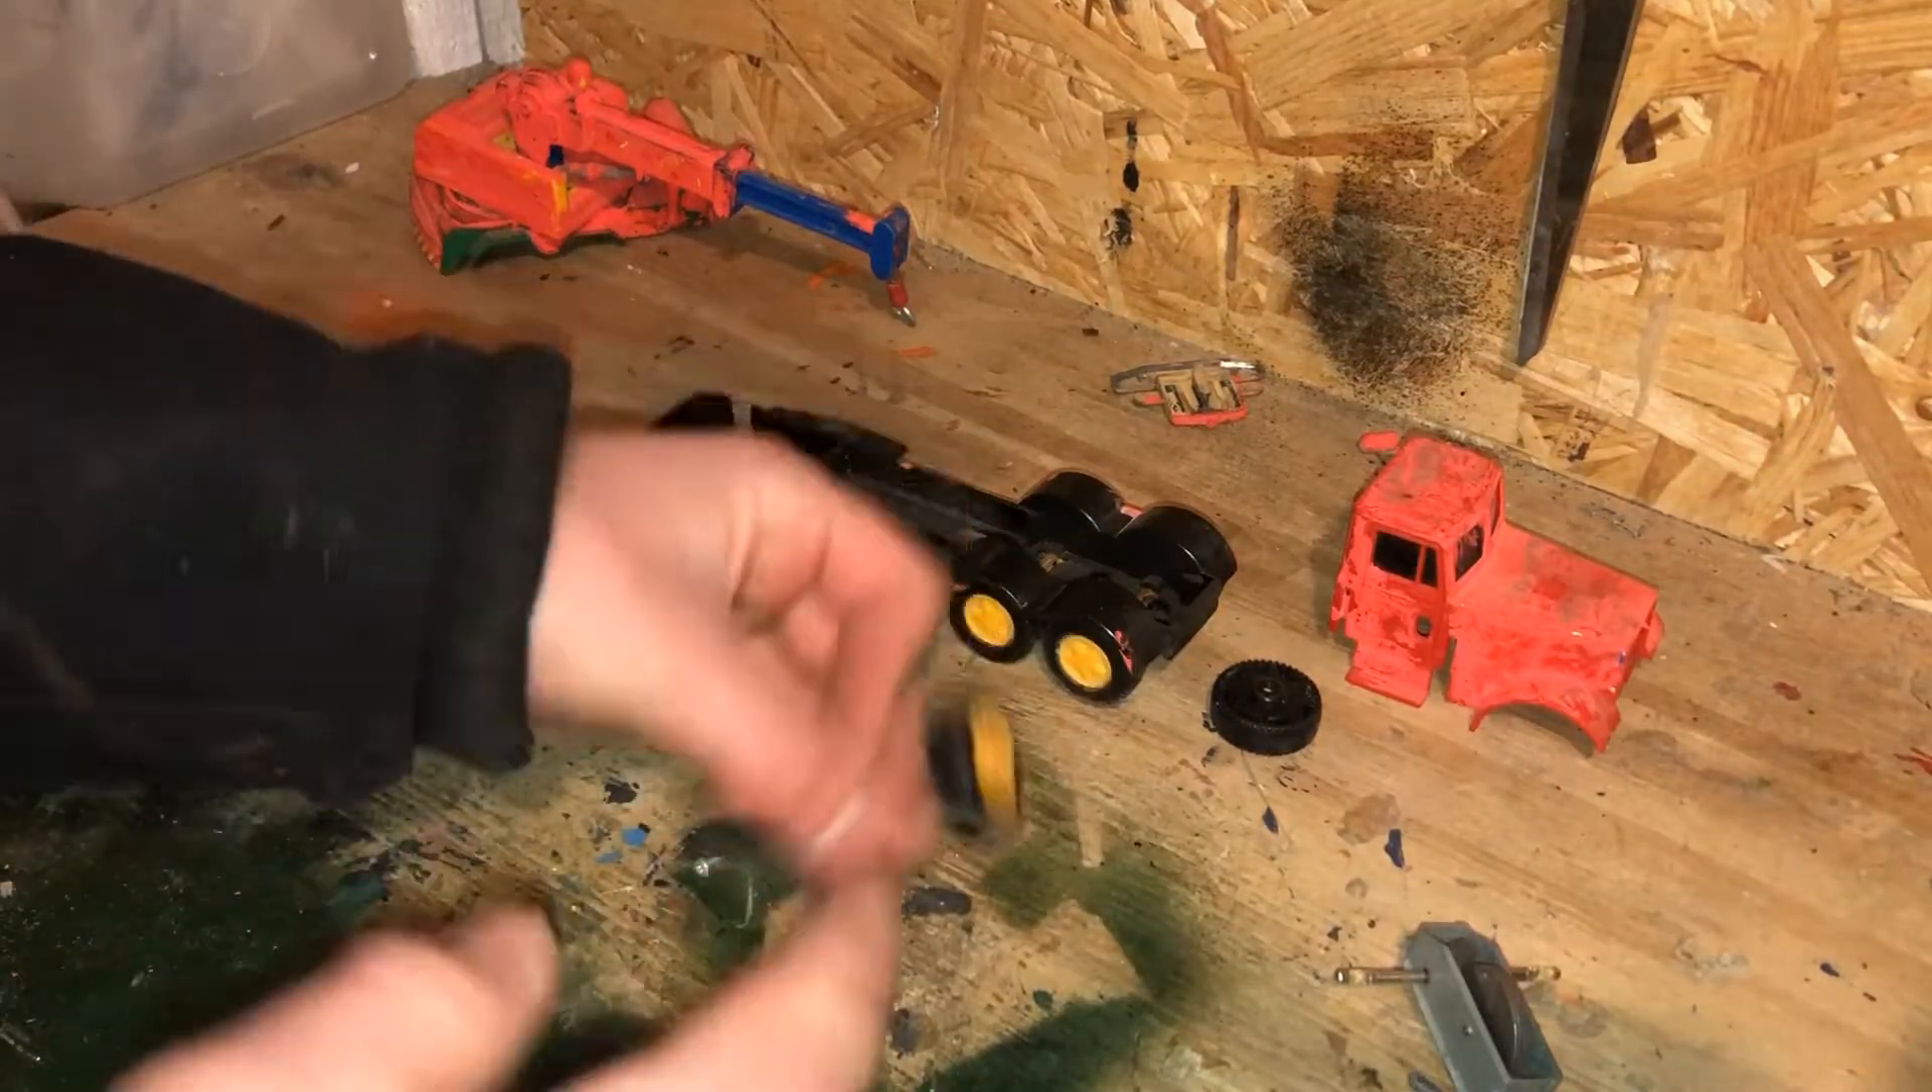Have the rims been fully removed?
No.